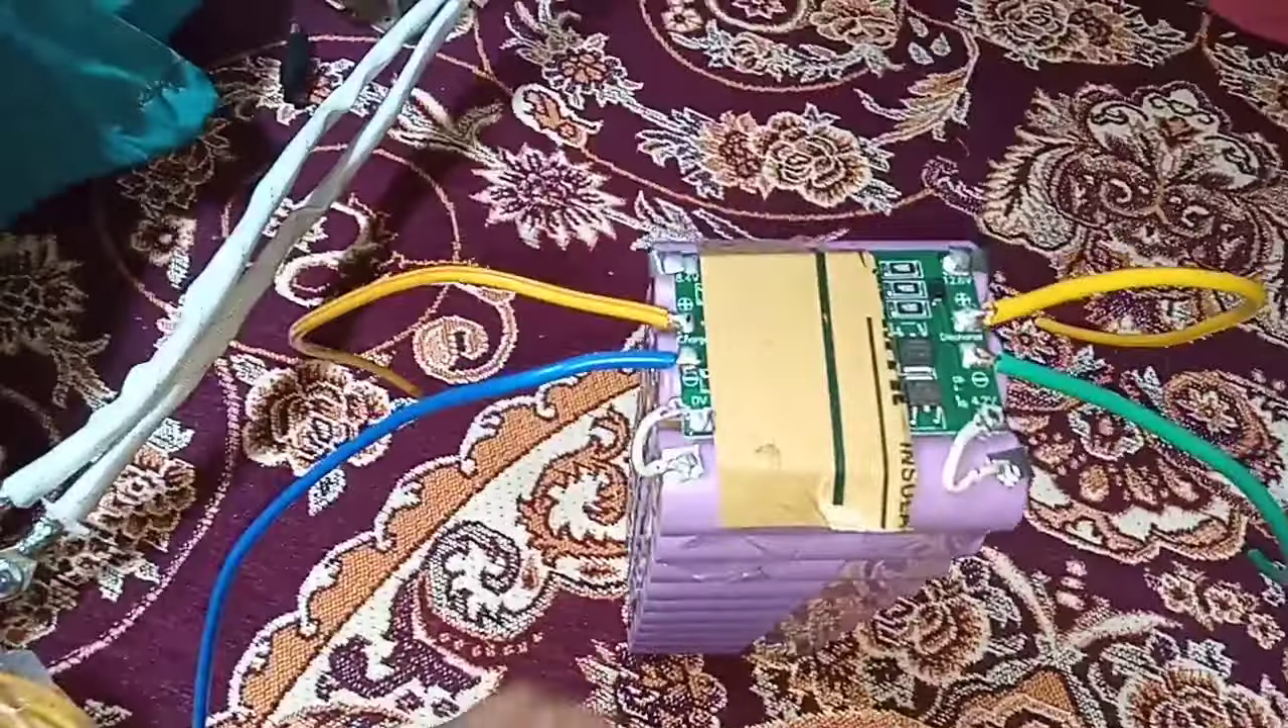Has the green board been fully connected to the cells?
Yes.